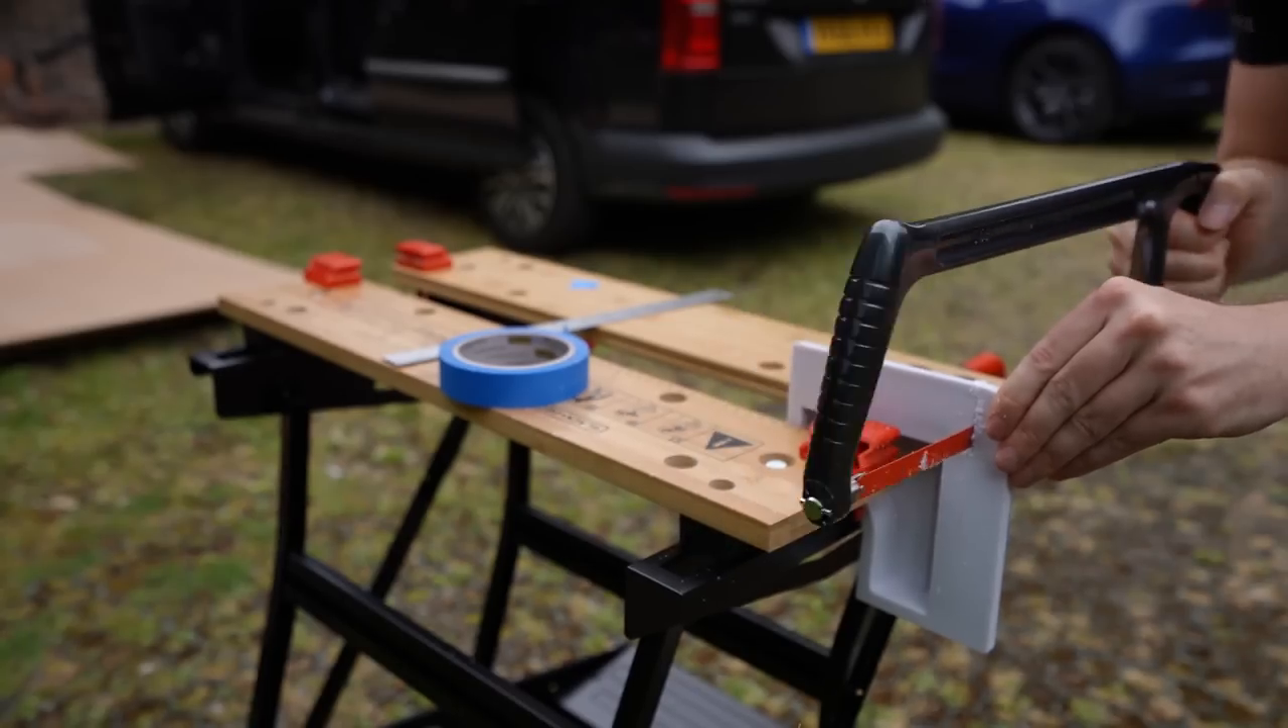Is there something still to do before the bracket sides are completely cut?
Yes.